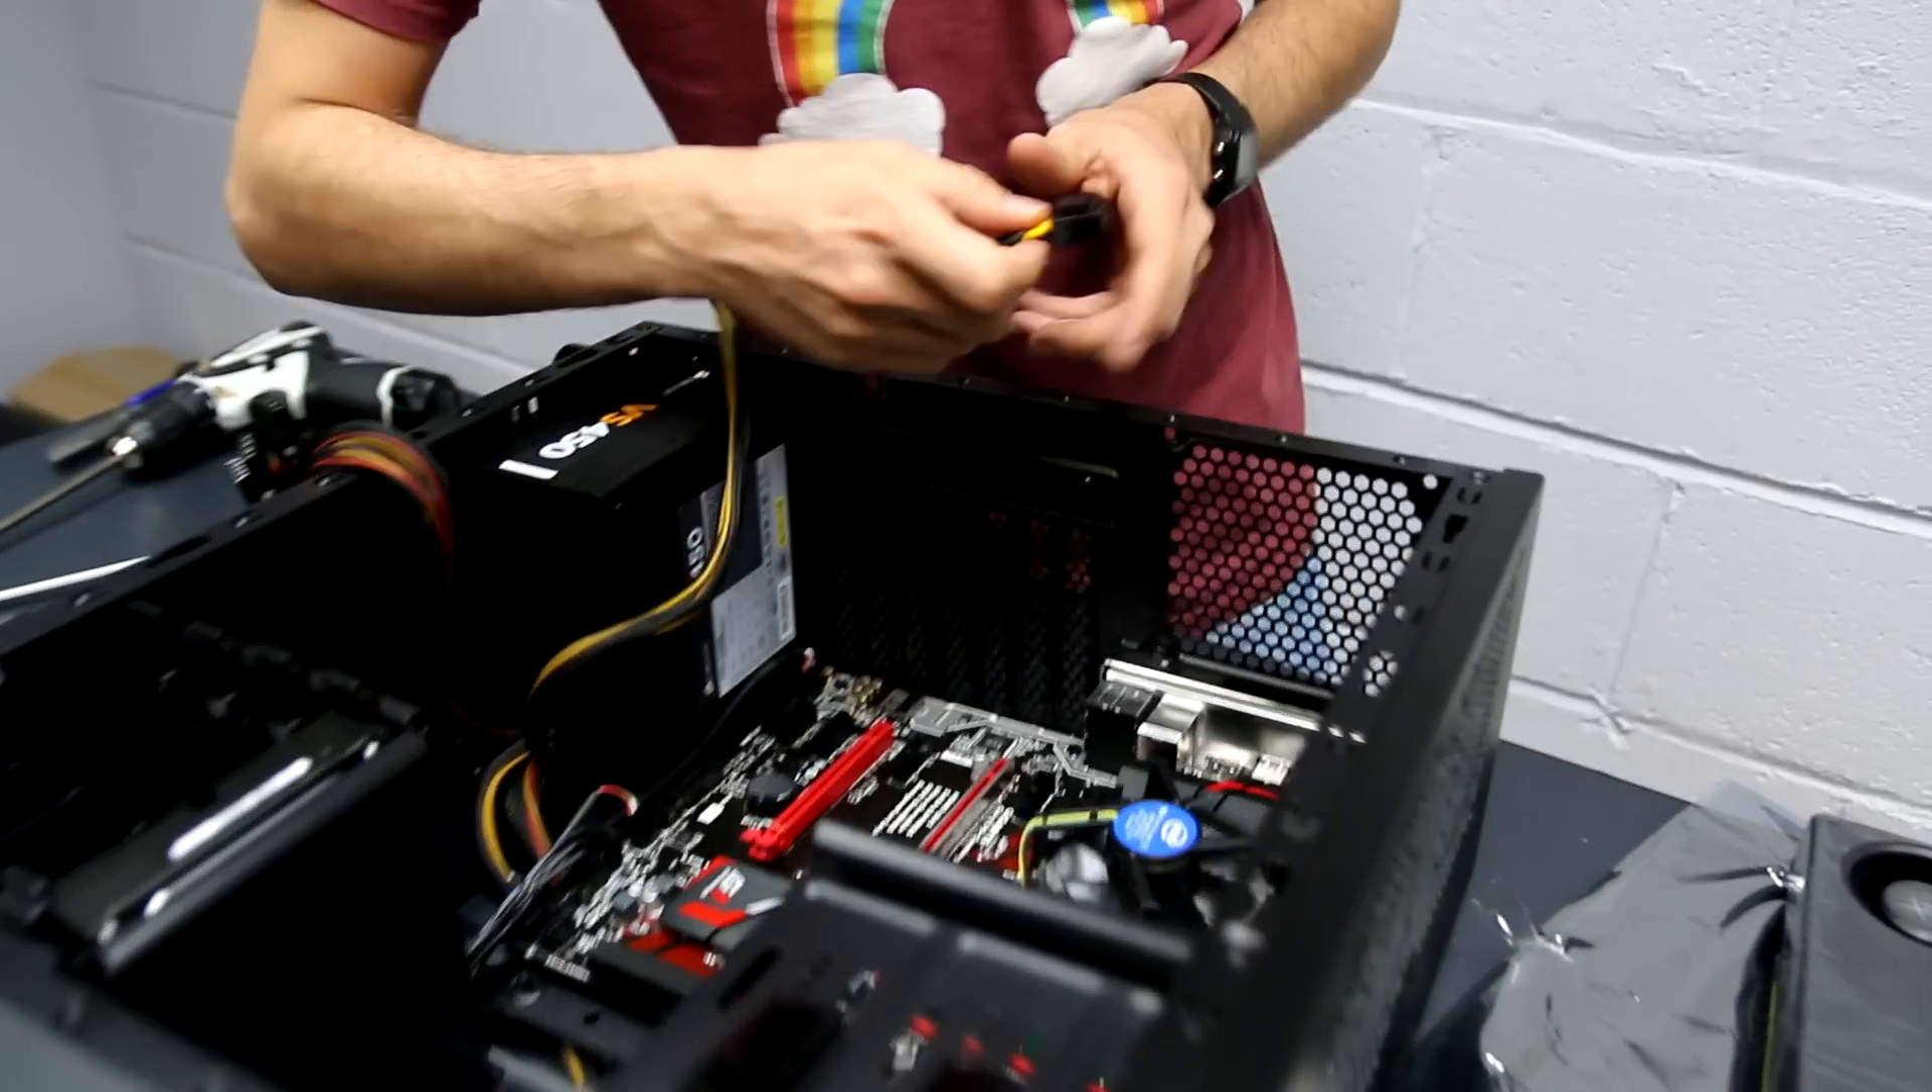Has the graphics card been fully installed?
No.